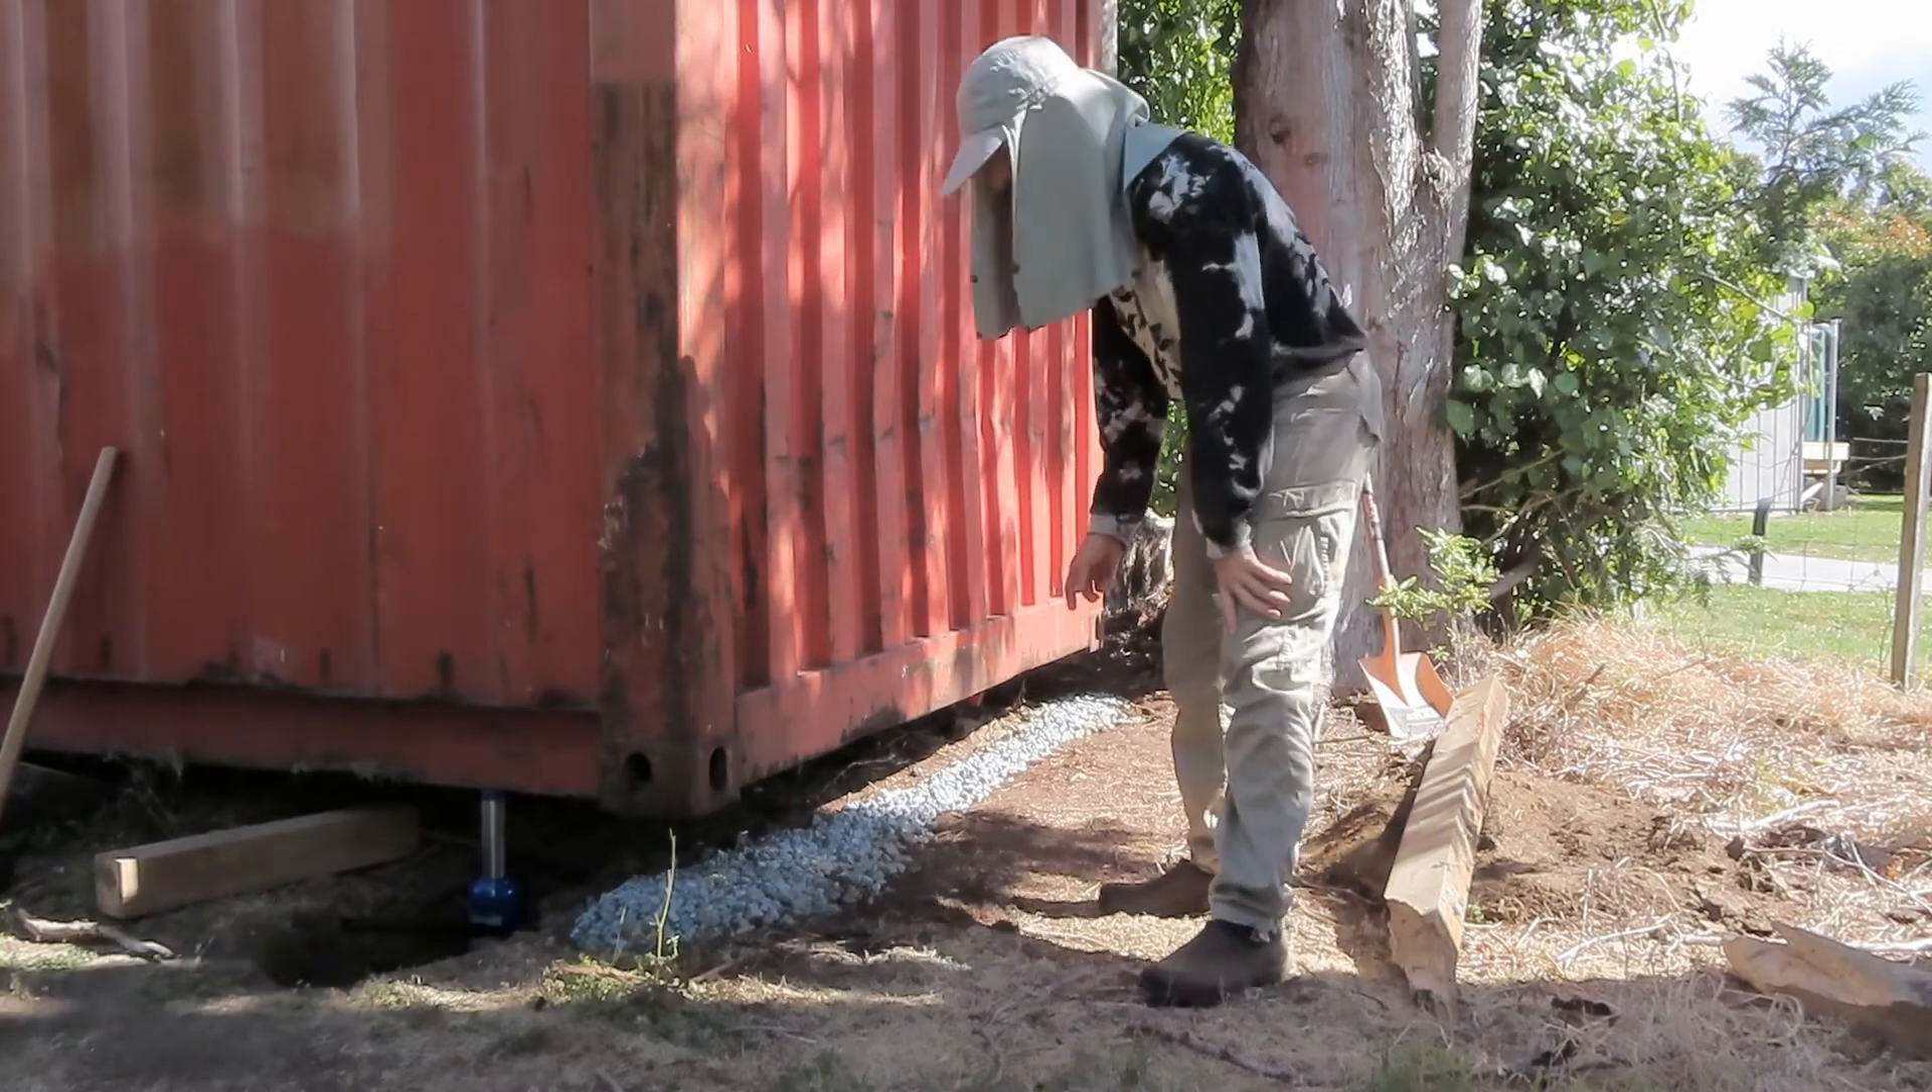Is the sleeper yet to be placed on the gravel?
Yes.